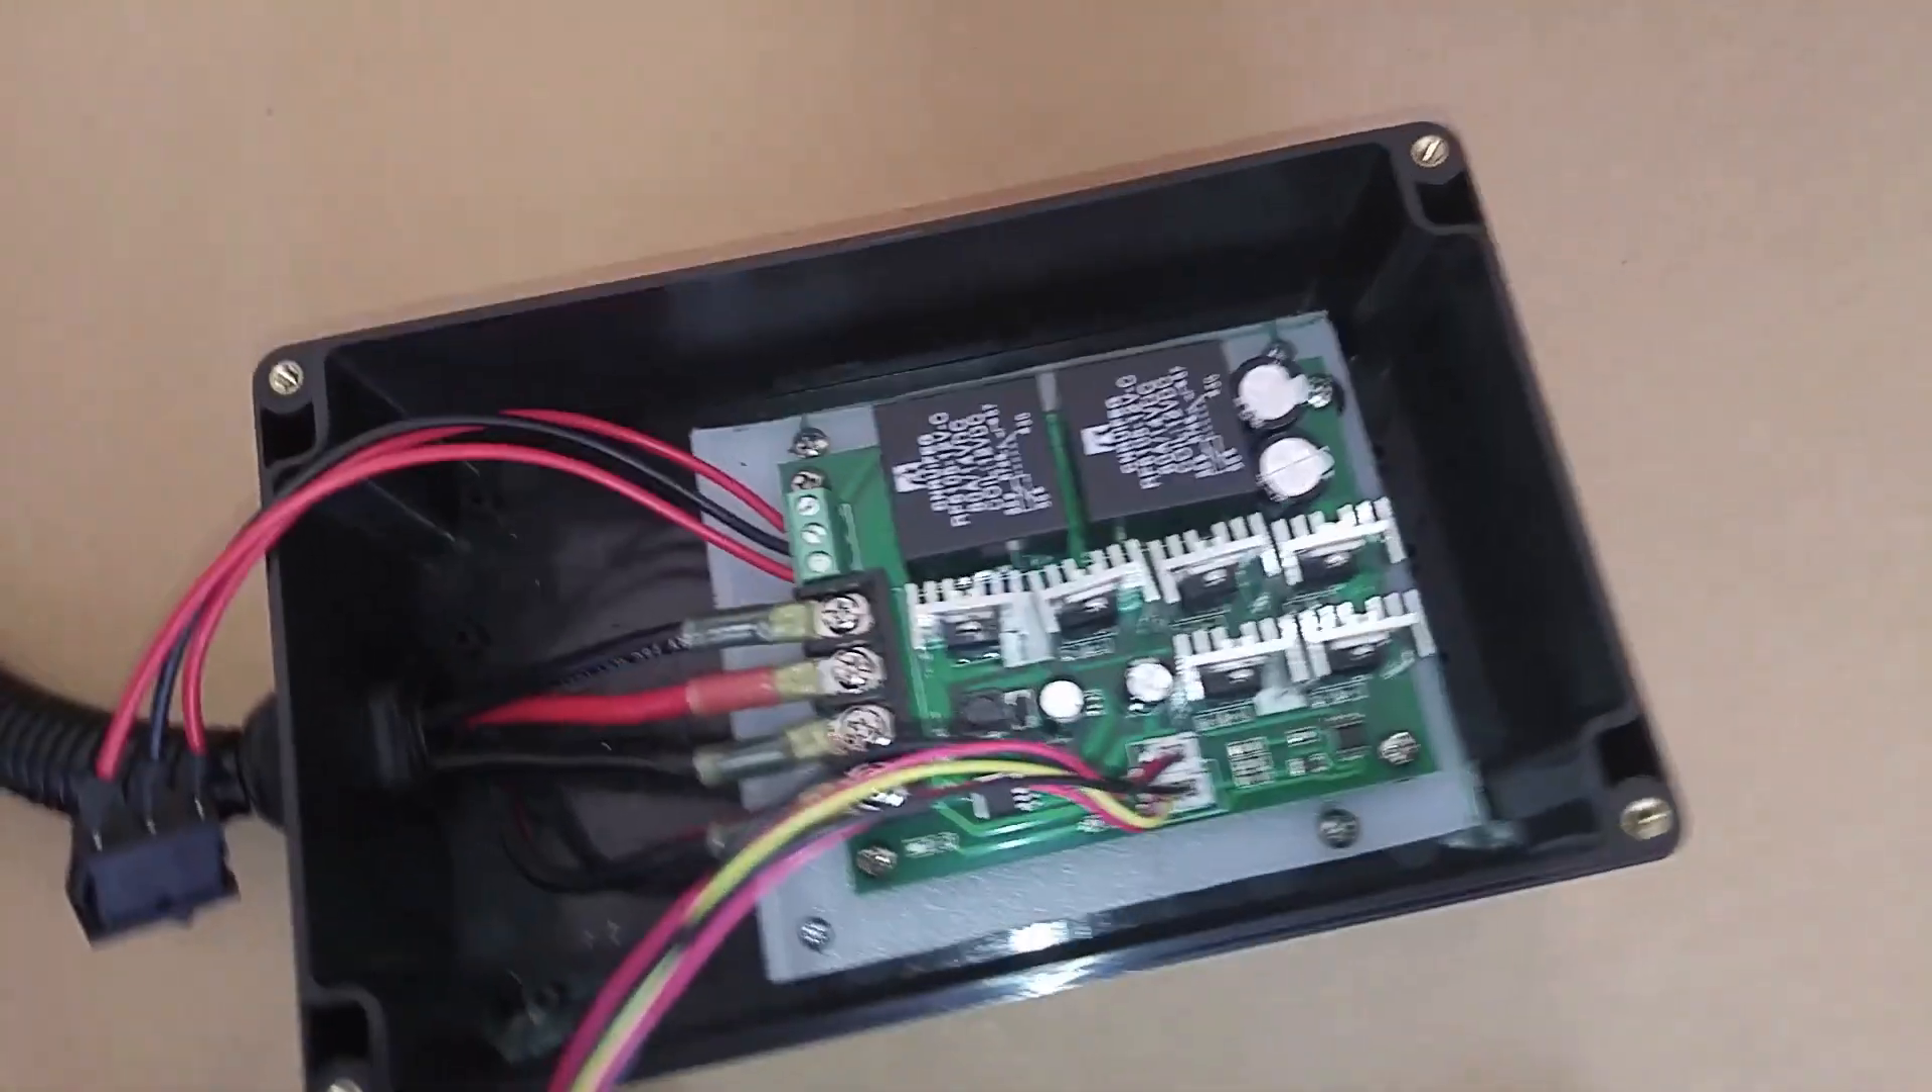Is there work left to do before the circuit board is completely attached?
No.